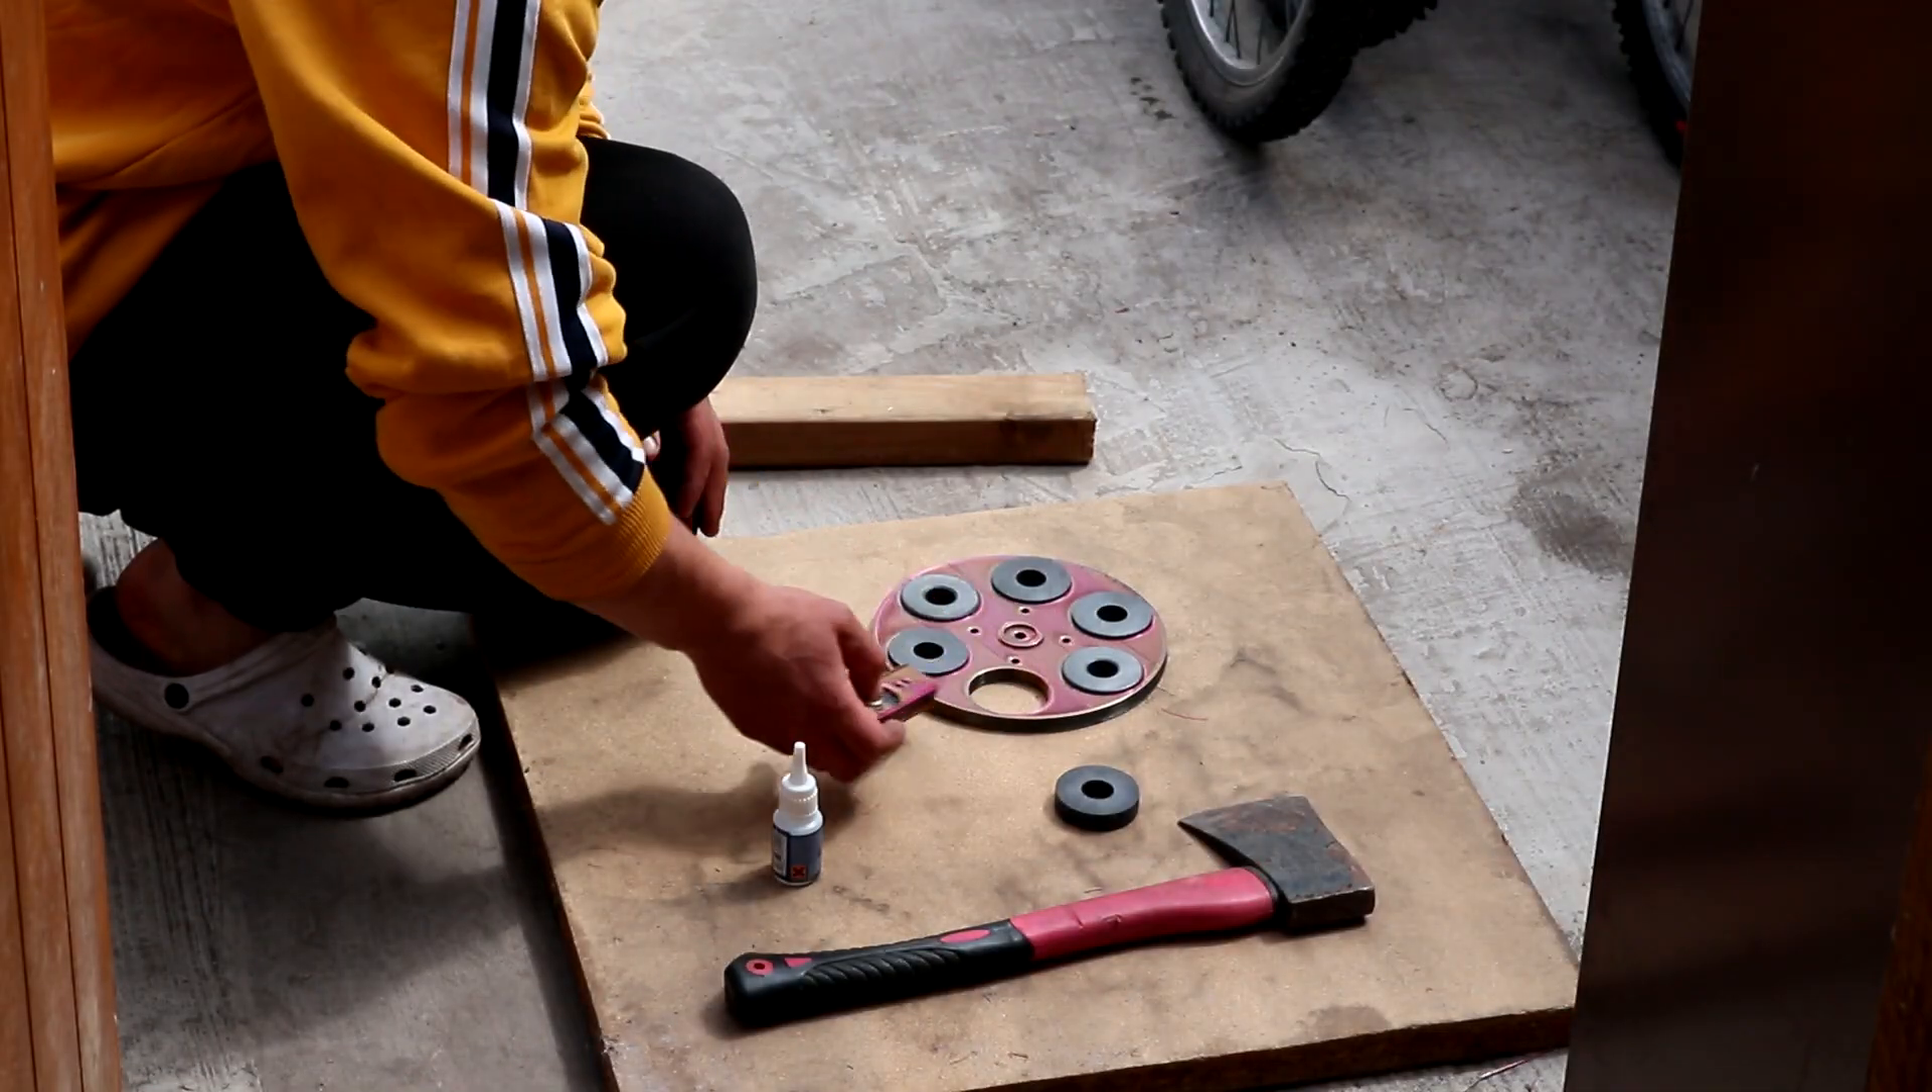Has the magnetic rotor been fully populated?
No.